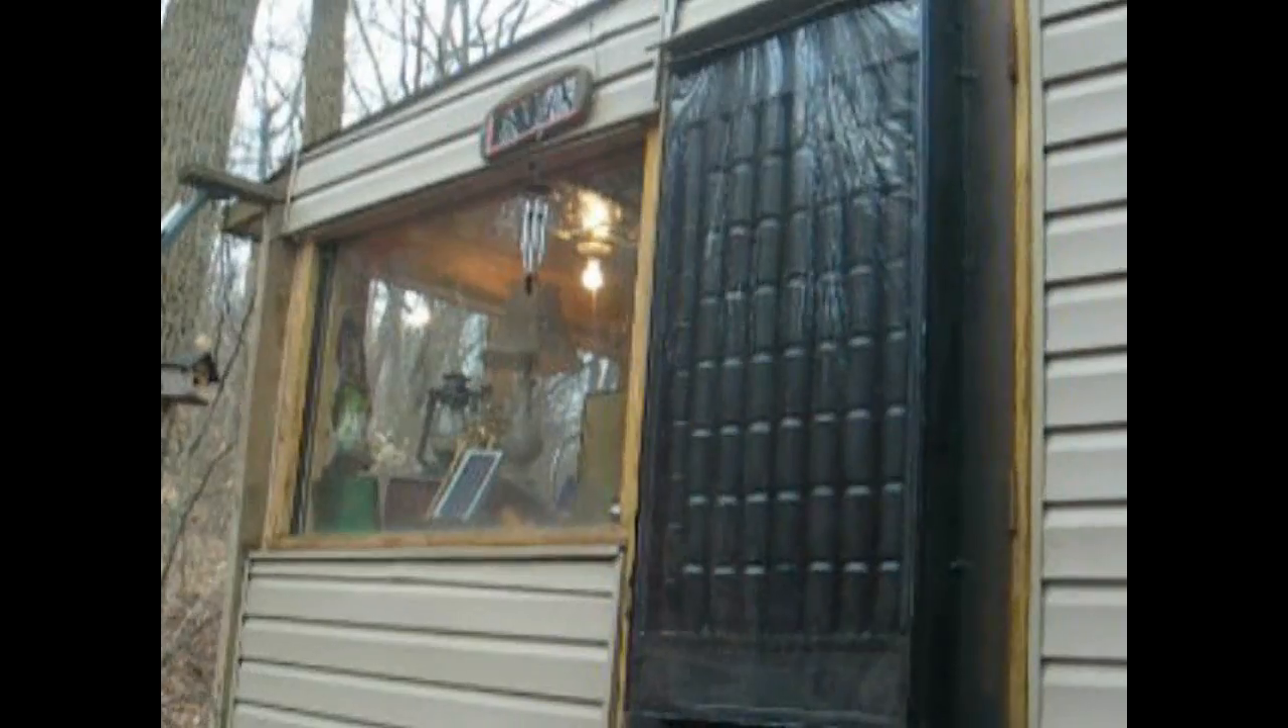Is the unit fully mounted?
Yes.